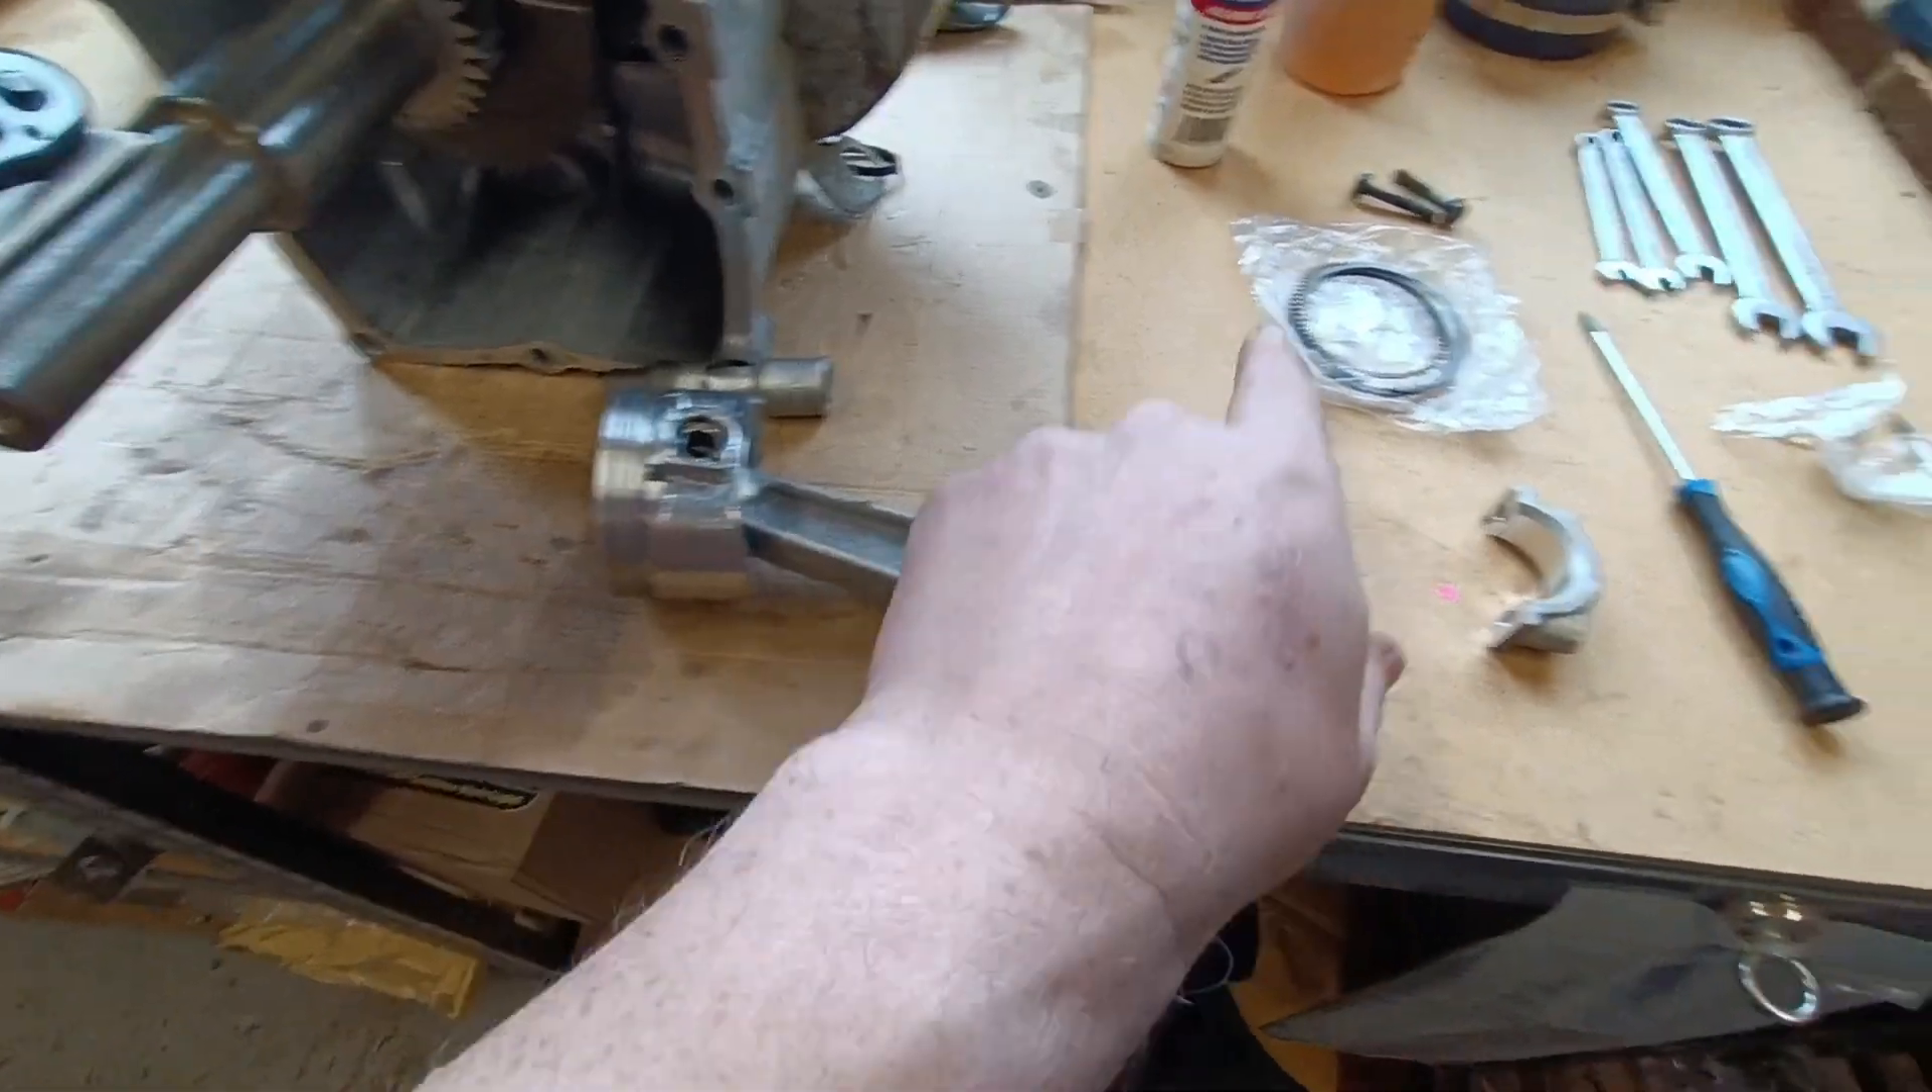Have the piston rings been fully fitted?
No.